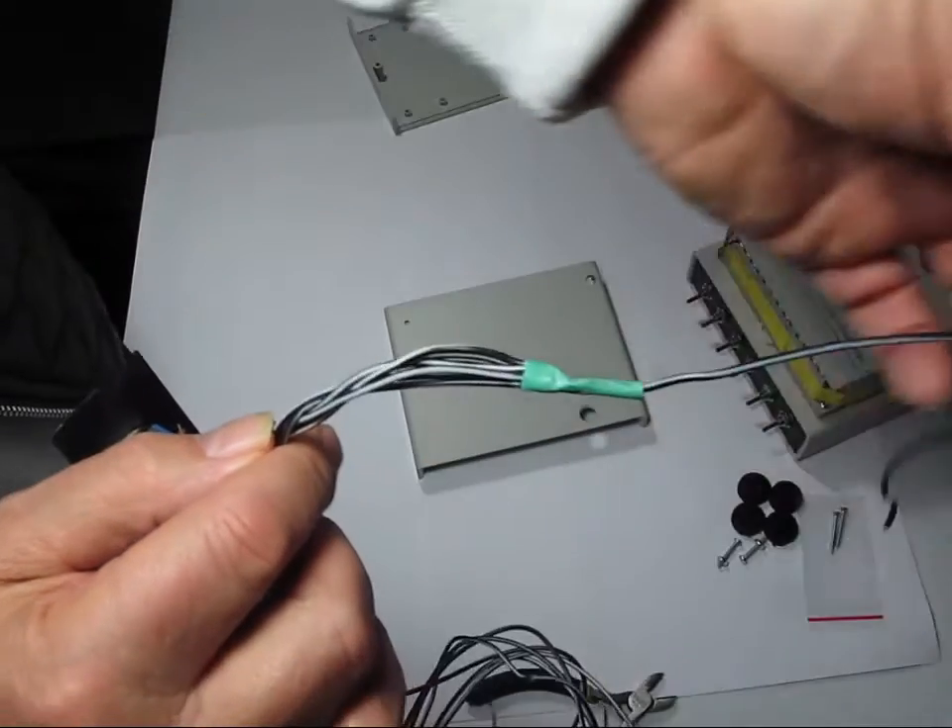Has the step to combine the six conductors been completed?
Yes.